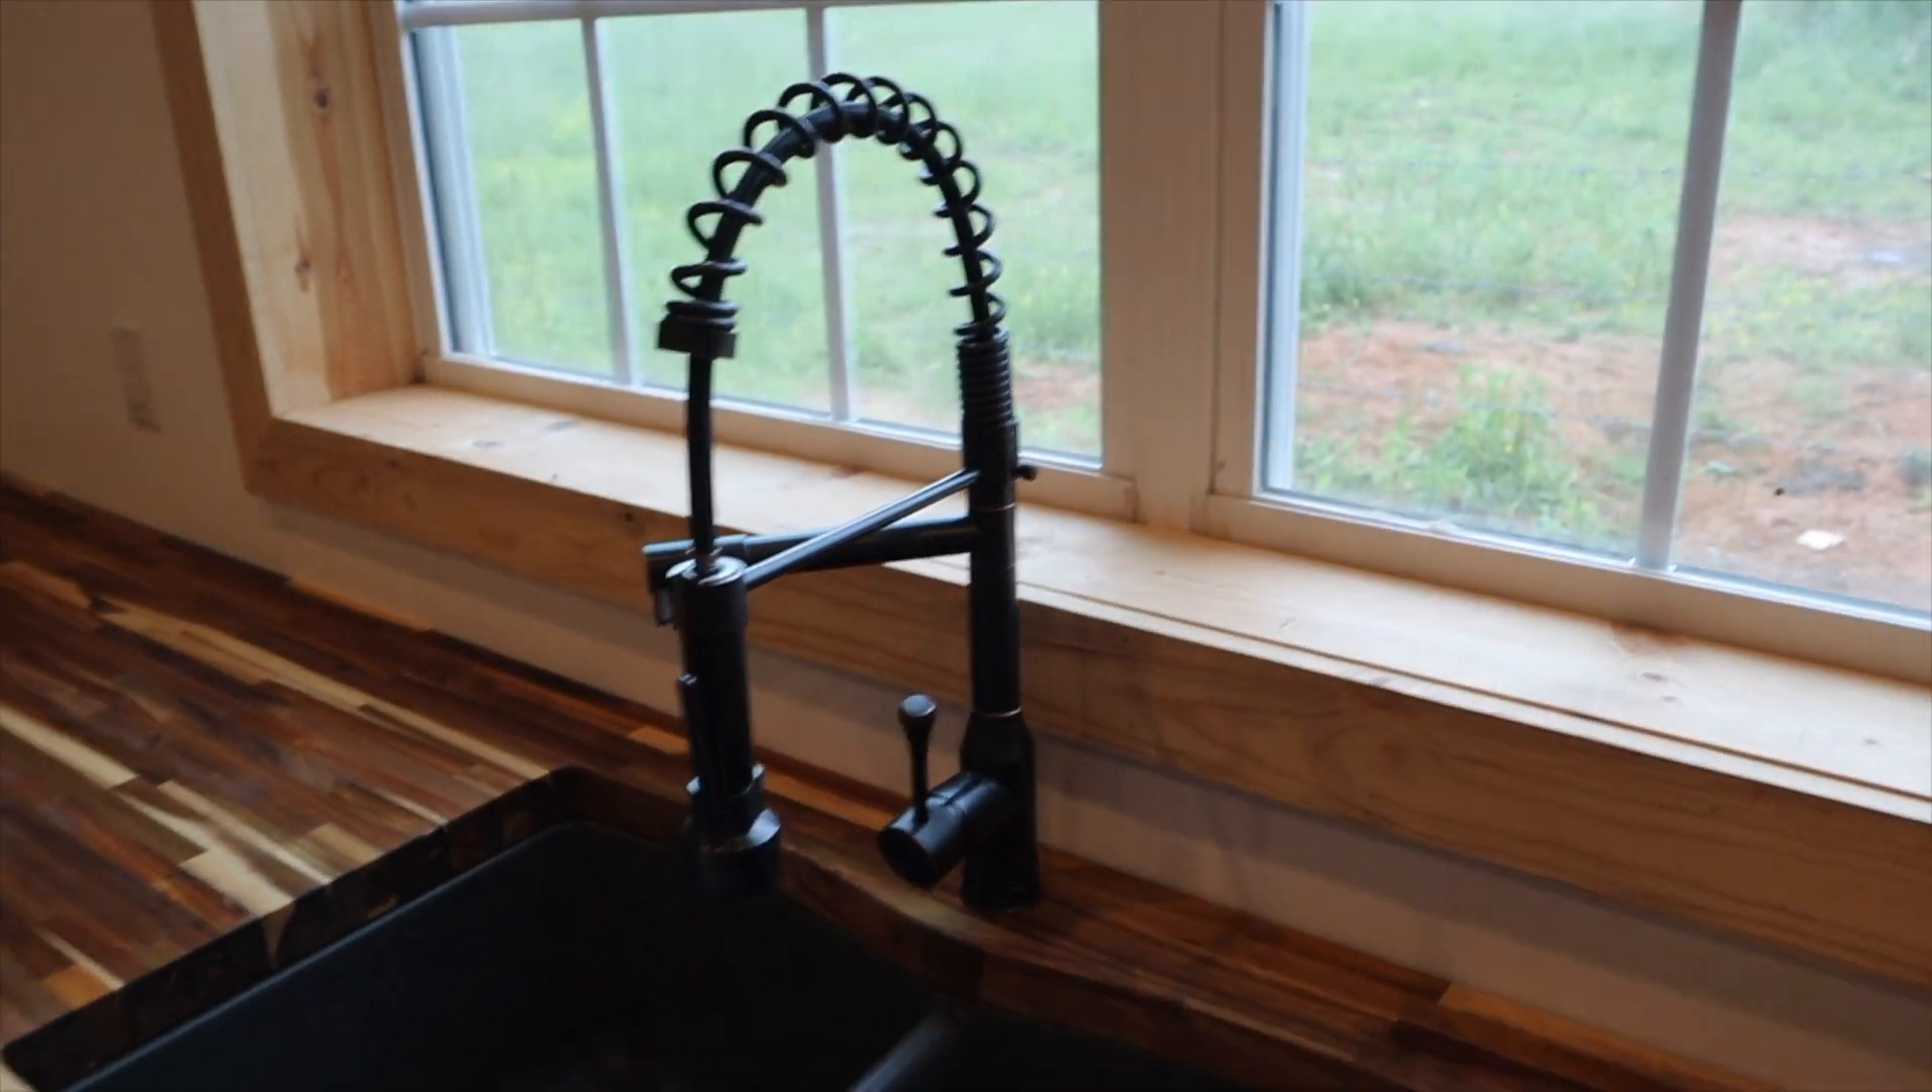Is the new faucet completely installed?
Yes.